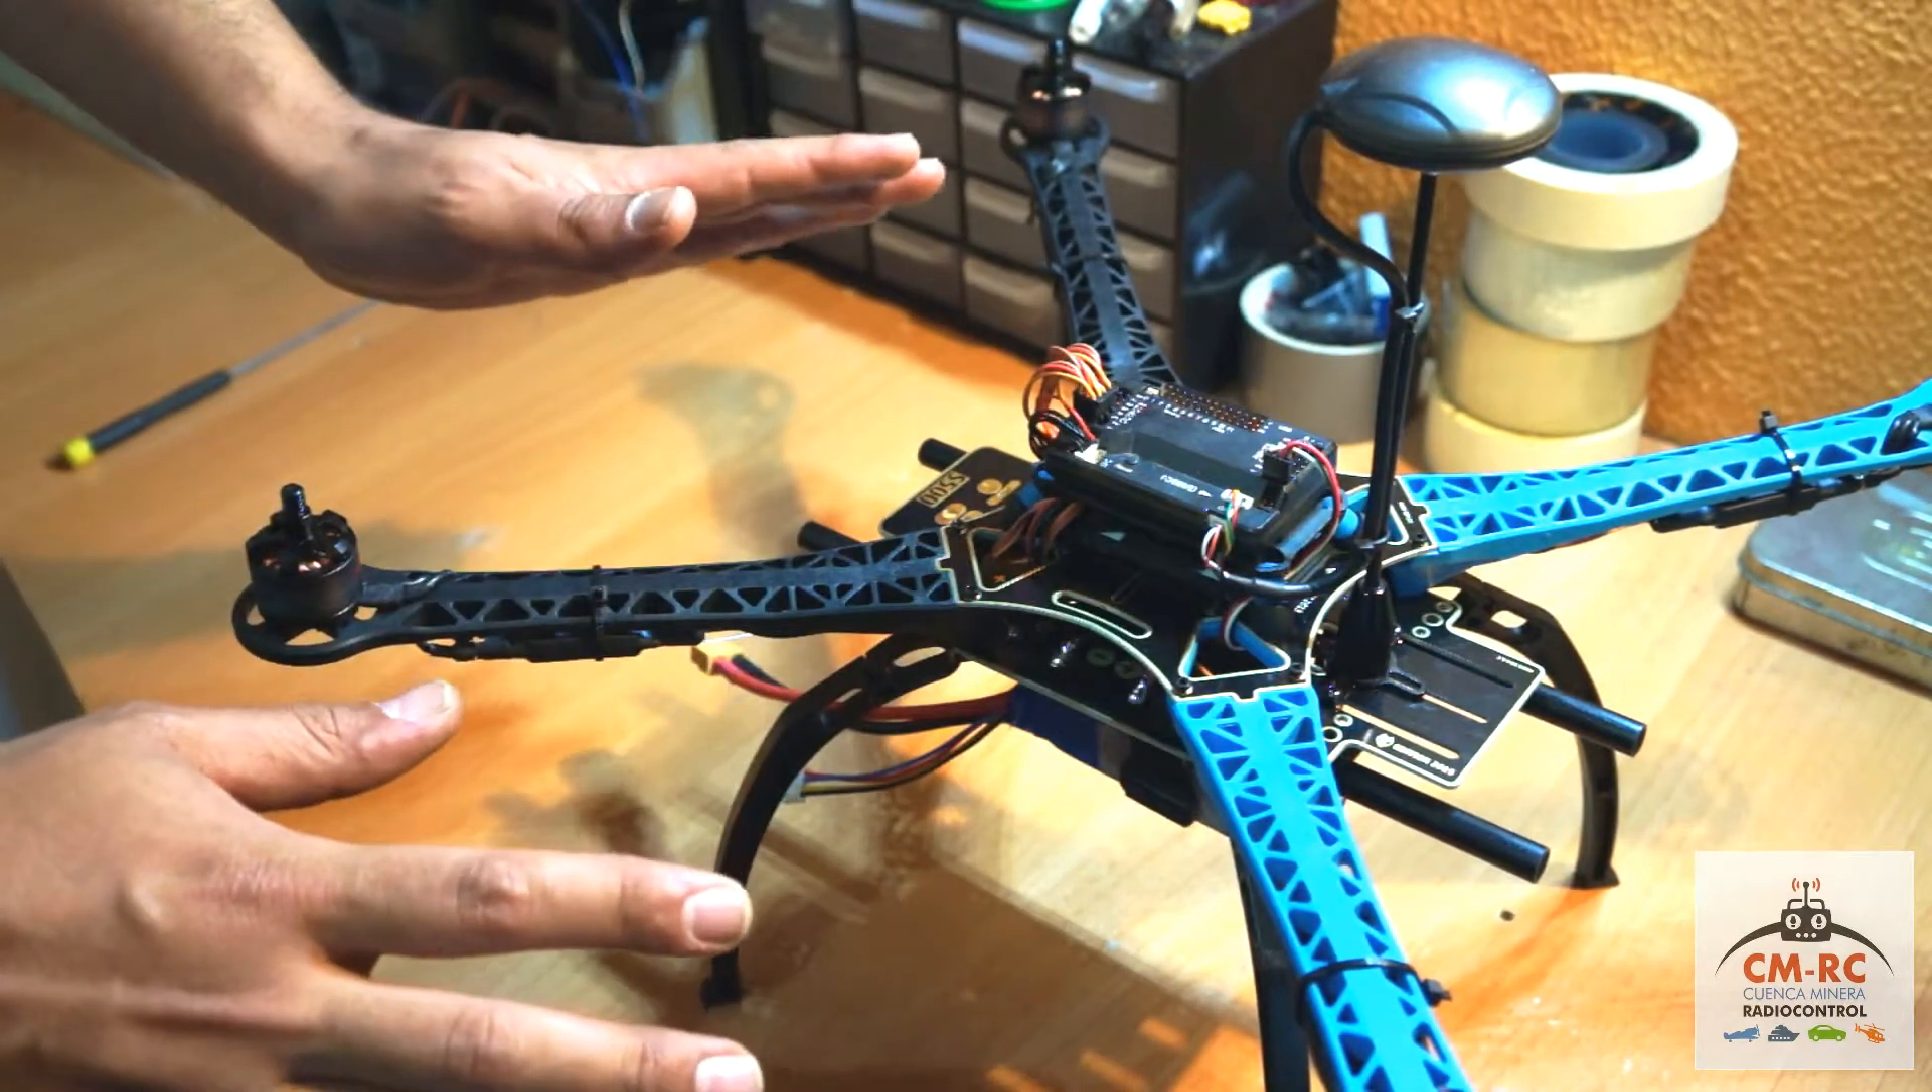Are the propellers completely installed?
No.